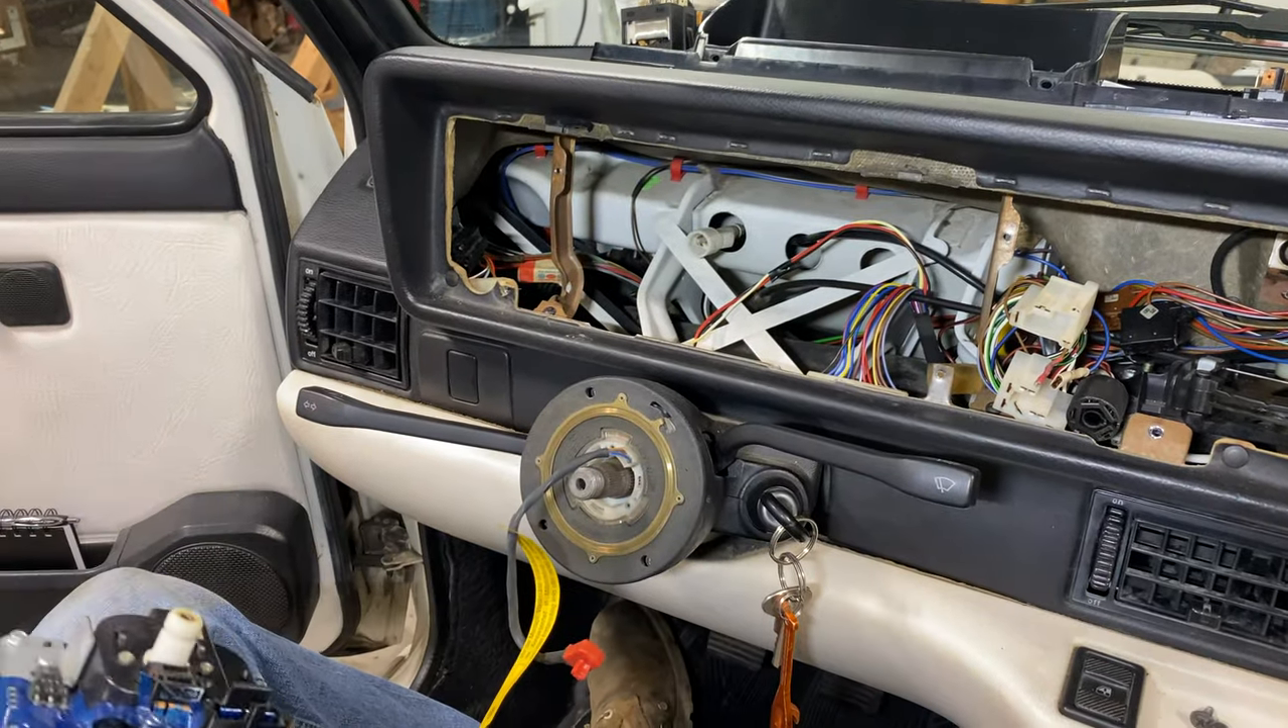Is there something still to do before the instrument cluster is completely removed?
No.